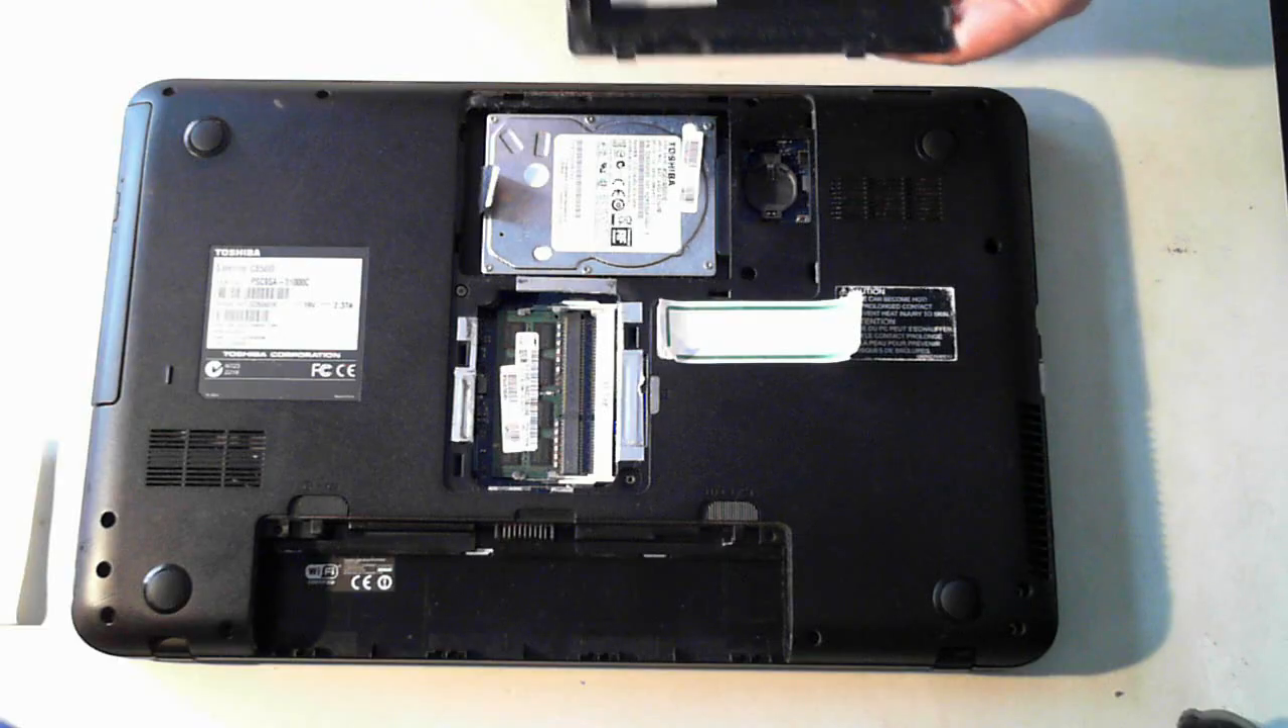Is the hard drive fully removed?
No.